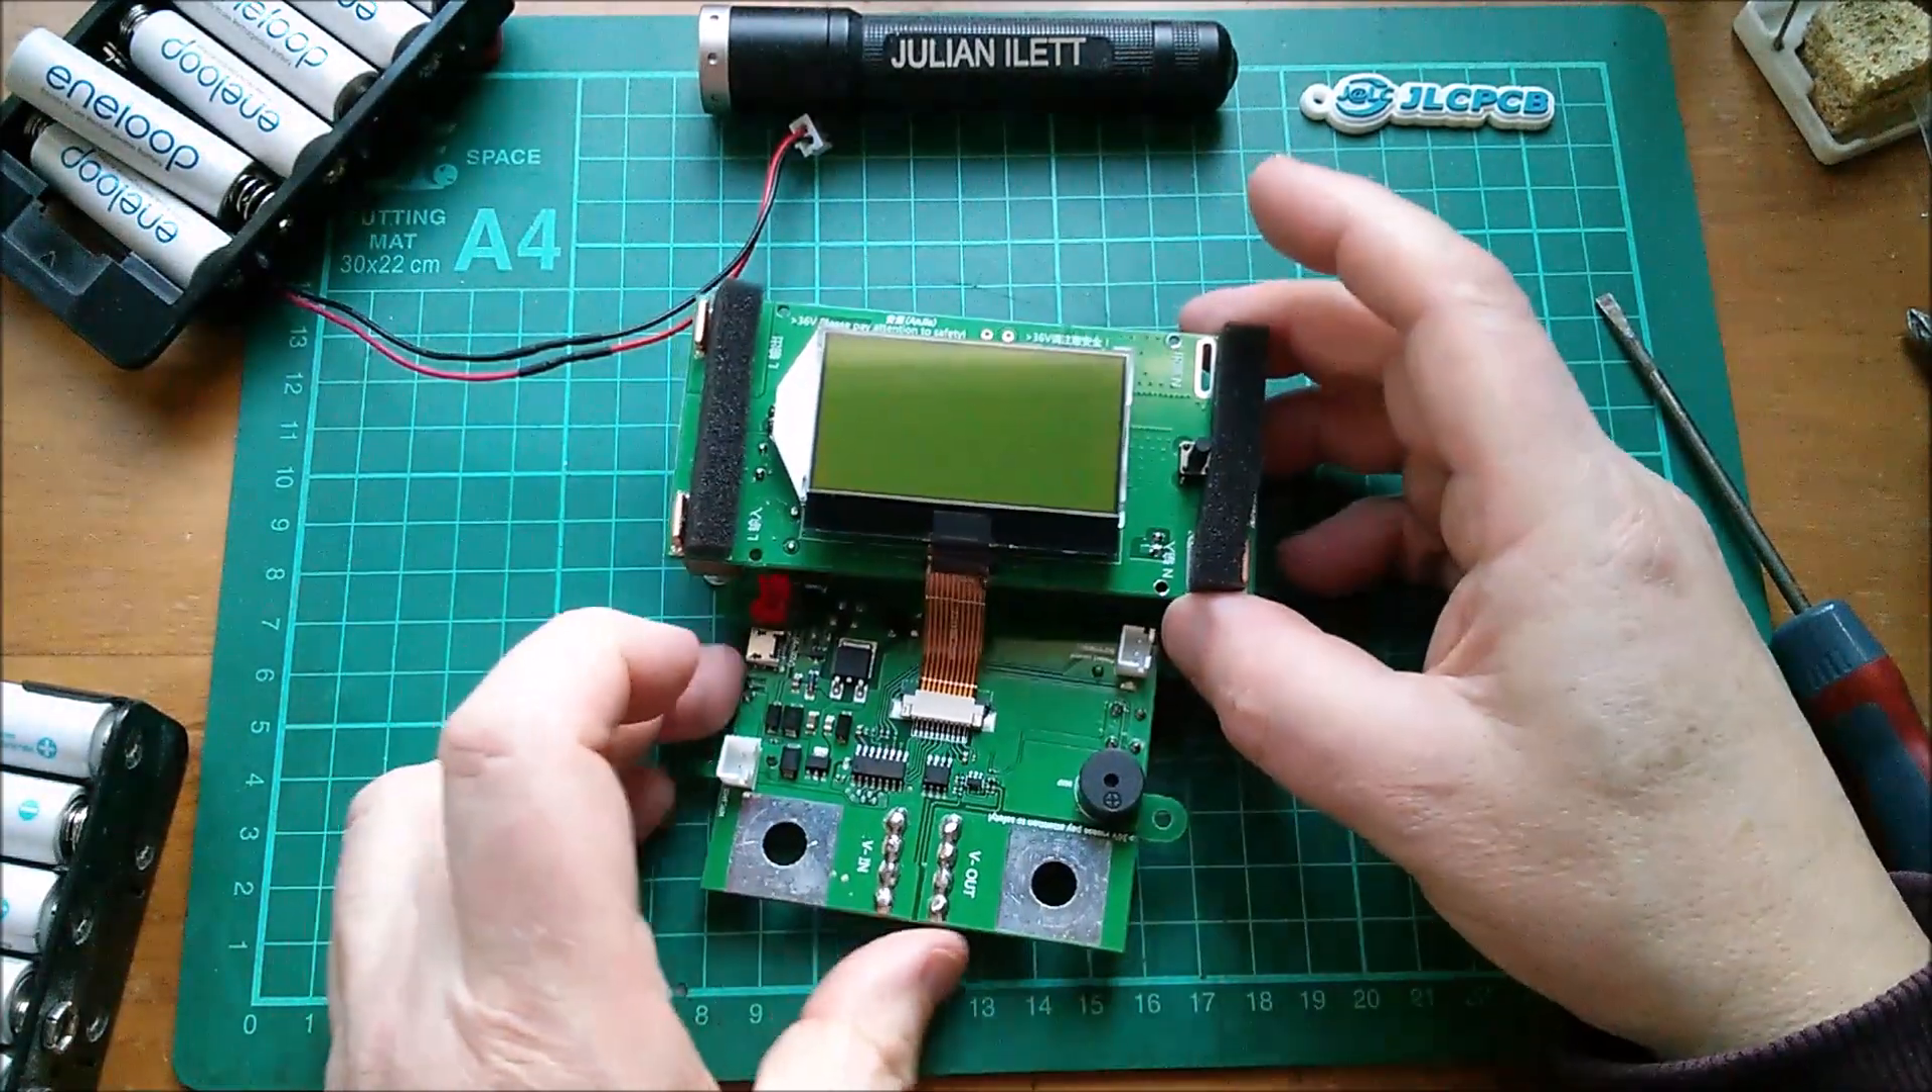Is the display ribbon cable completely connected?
Yes.